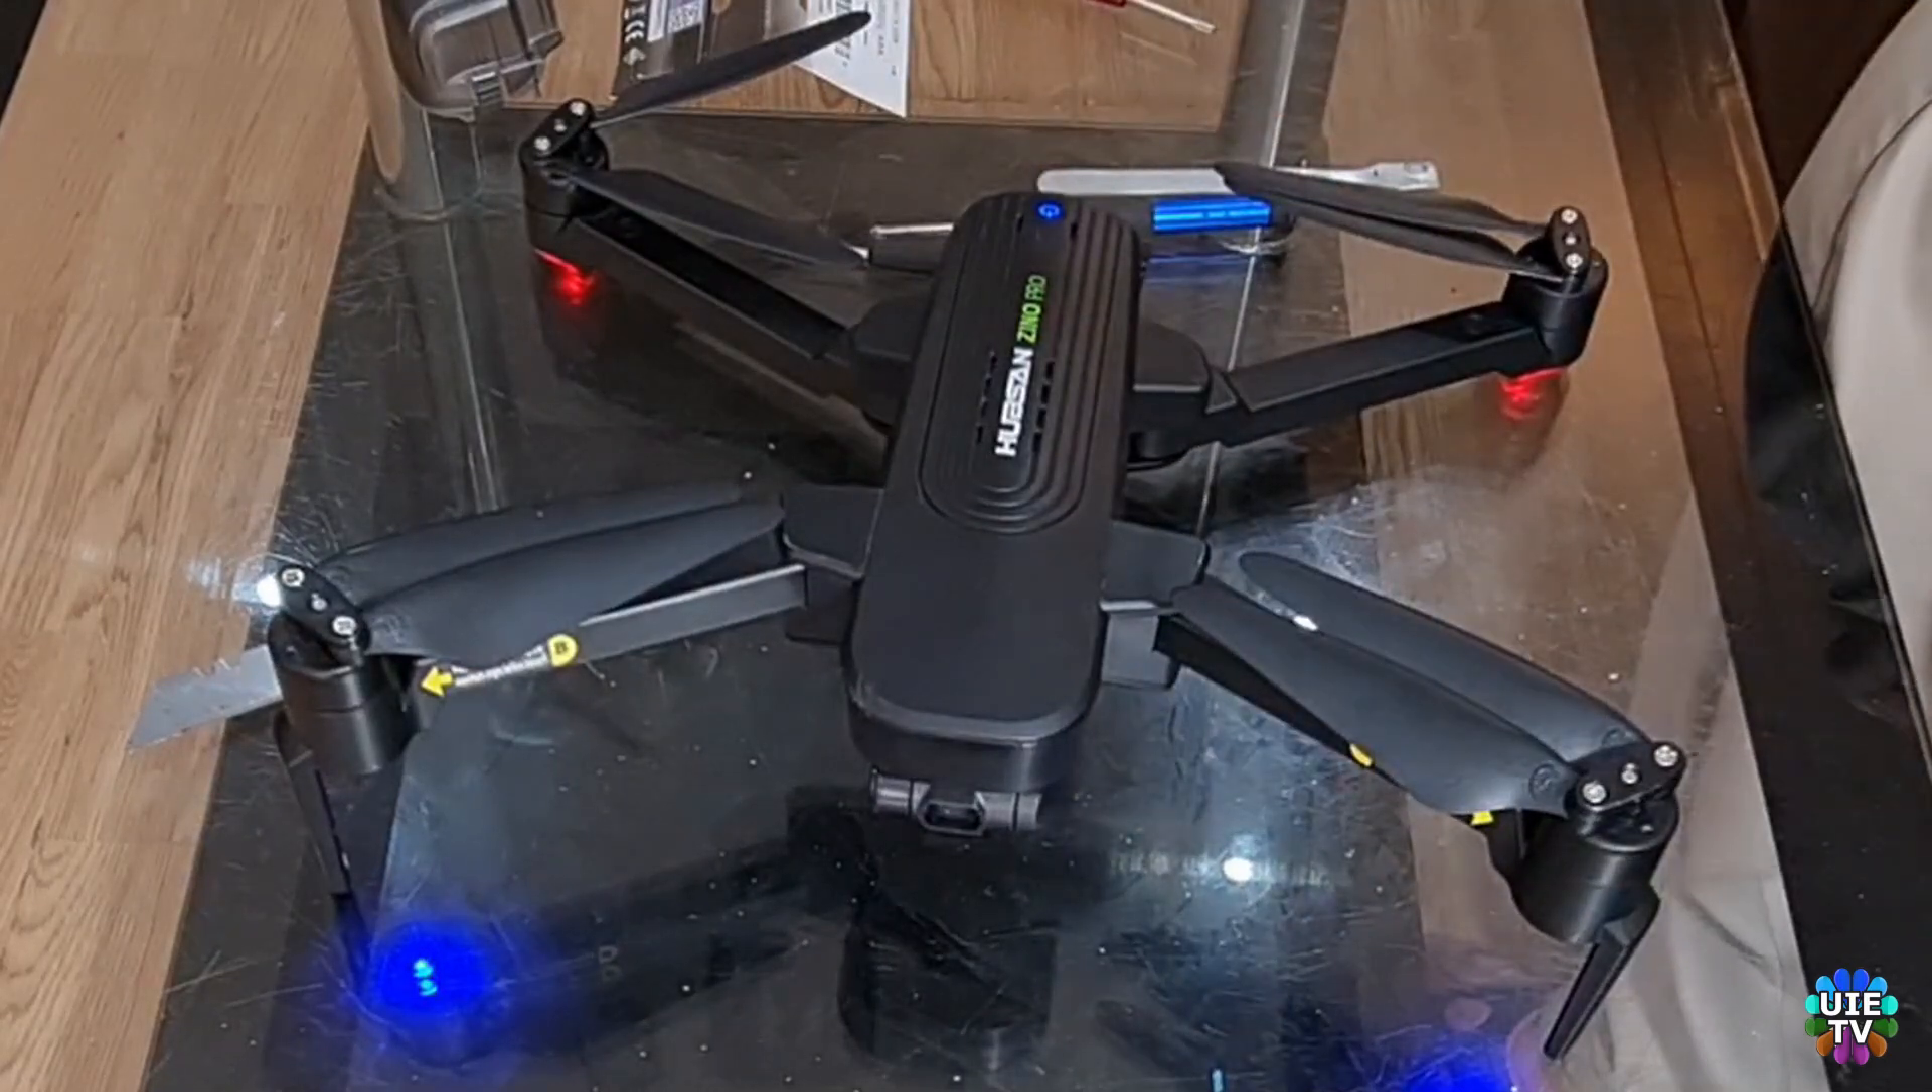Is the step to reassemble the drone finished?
Yes.